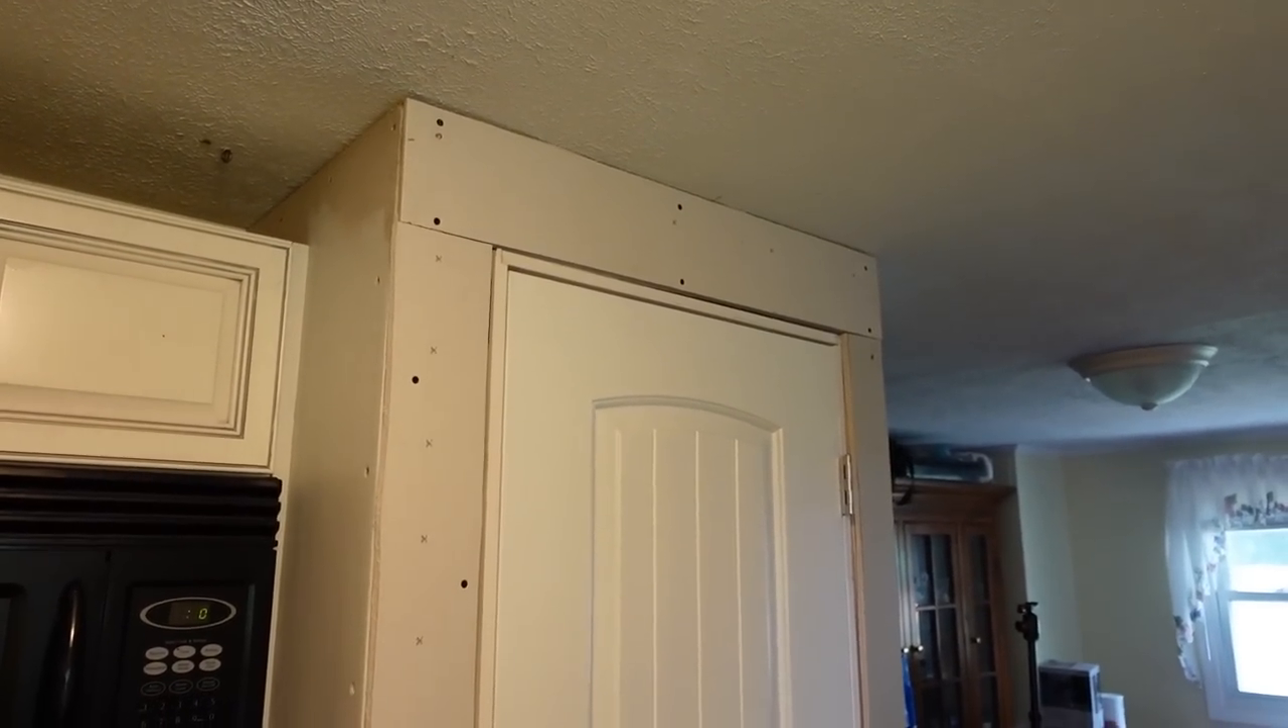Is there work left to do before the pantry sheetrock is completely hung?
No.